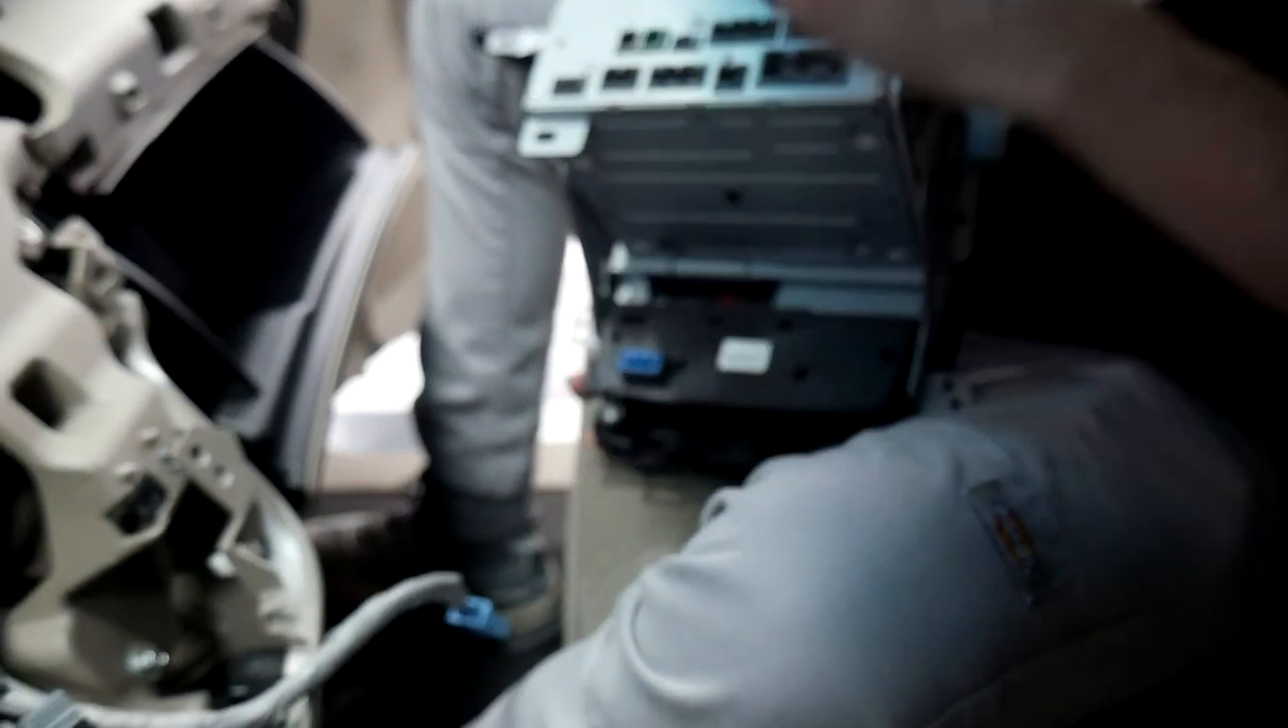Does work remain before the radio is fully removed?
No.